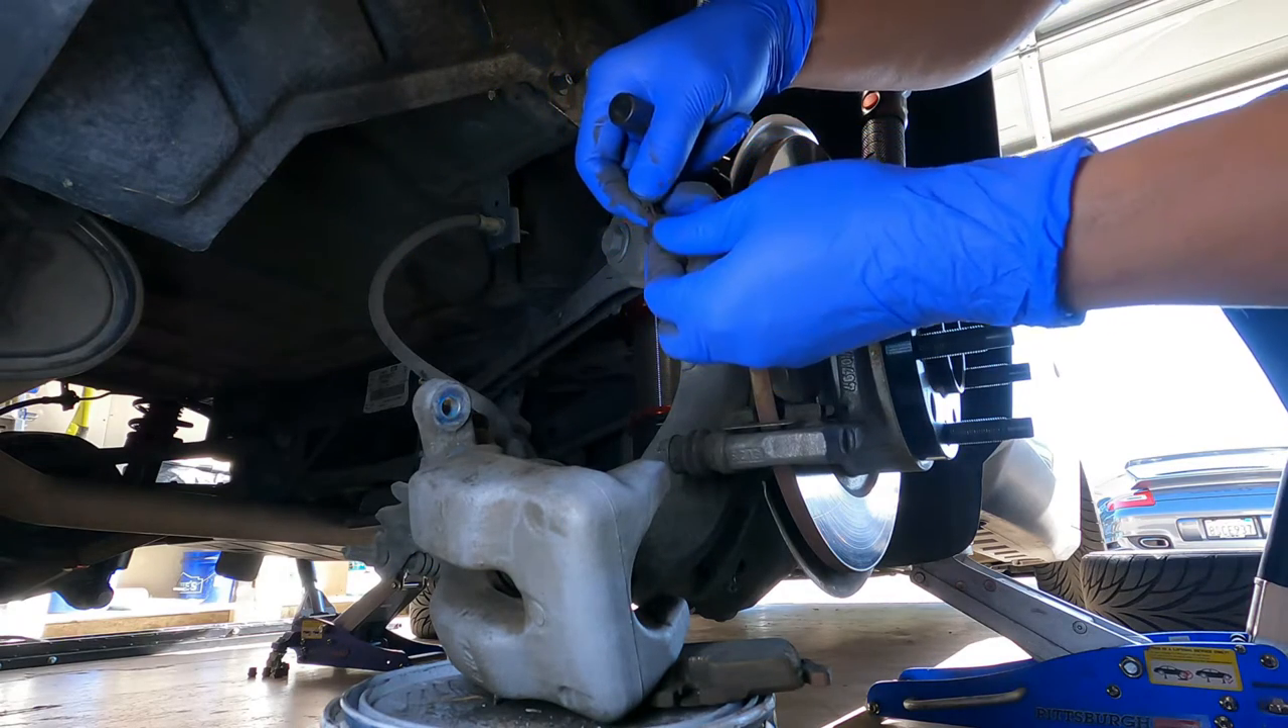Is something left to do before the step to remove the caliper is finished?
No.